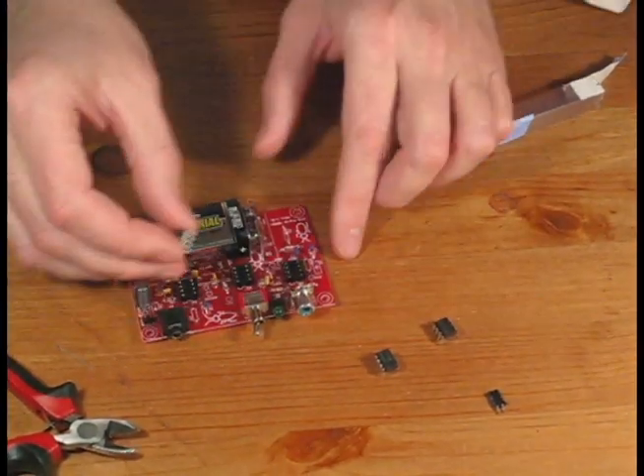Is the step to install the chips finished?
No.